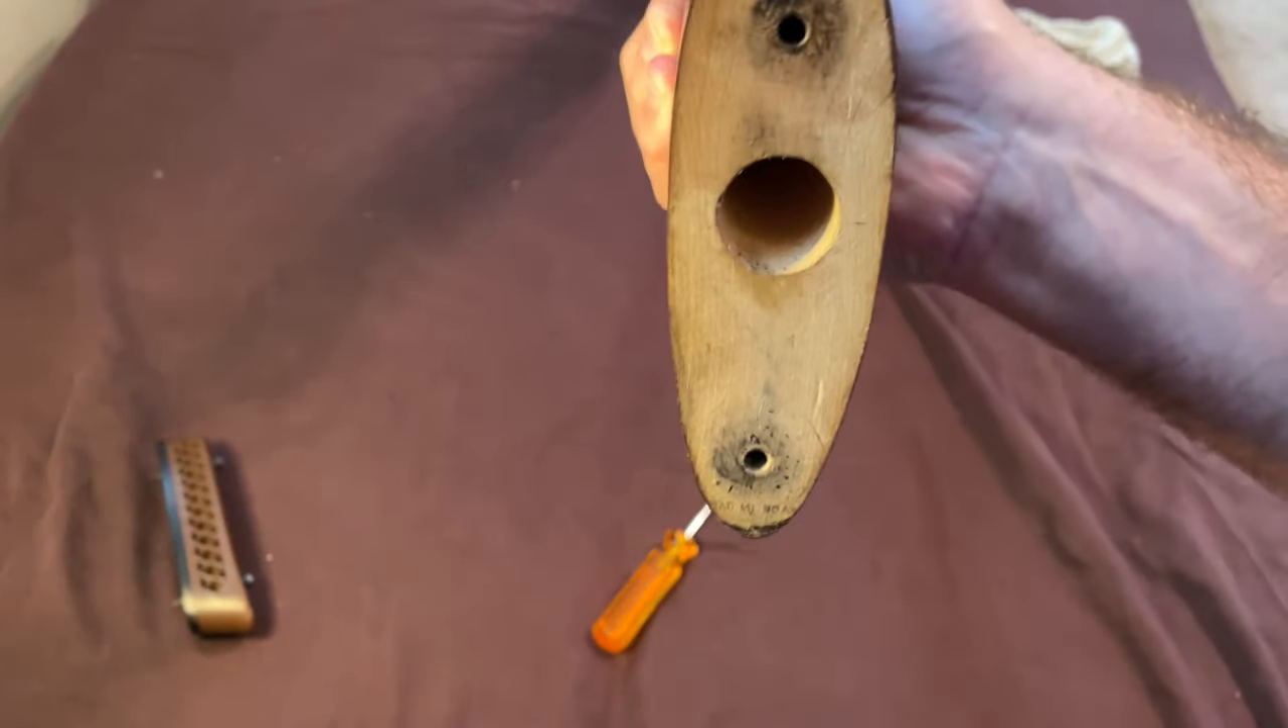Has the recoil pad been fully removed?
Yes.